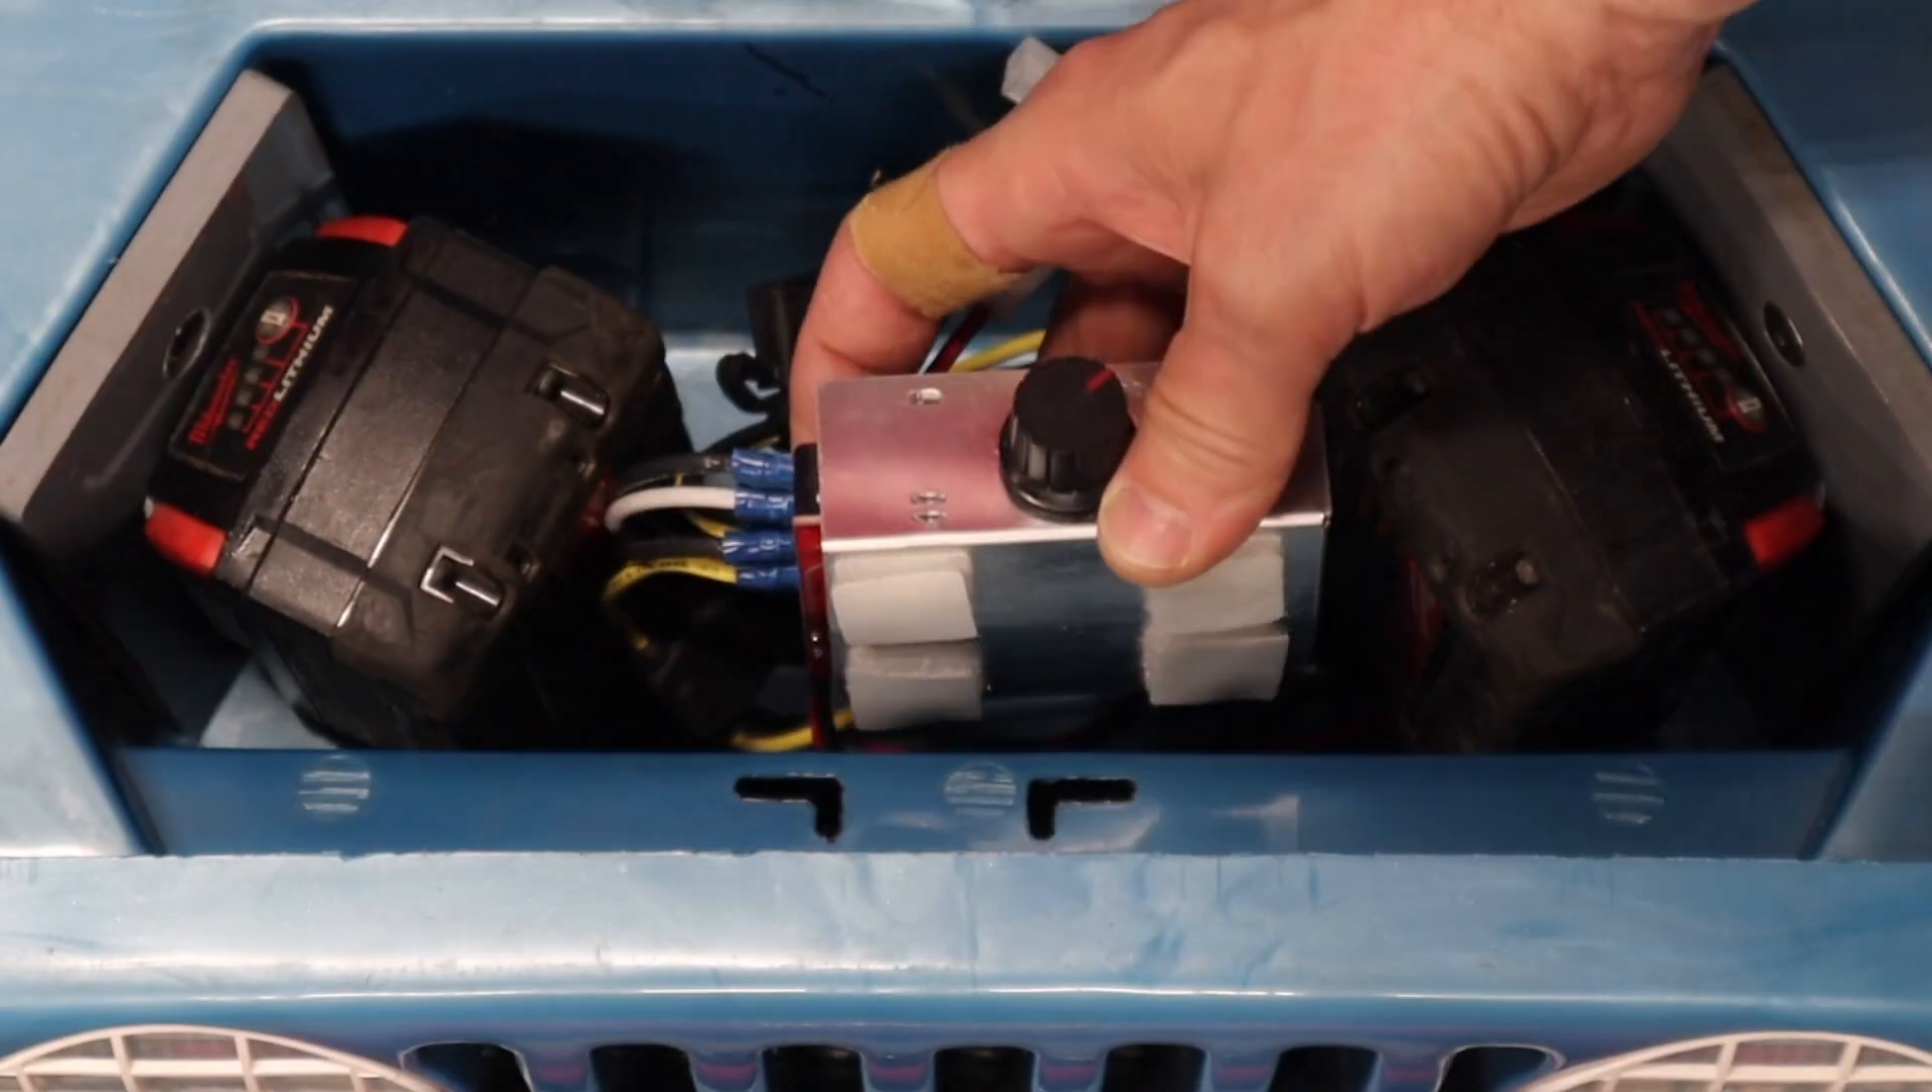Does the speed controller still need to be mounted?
Yes.